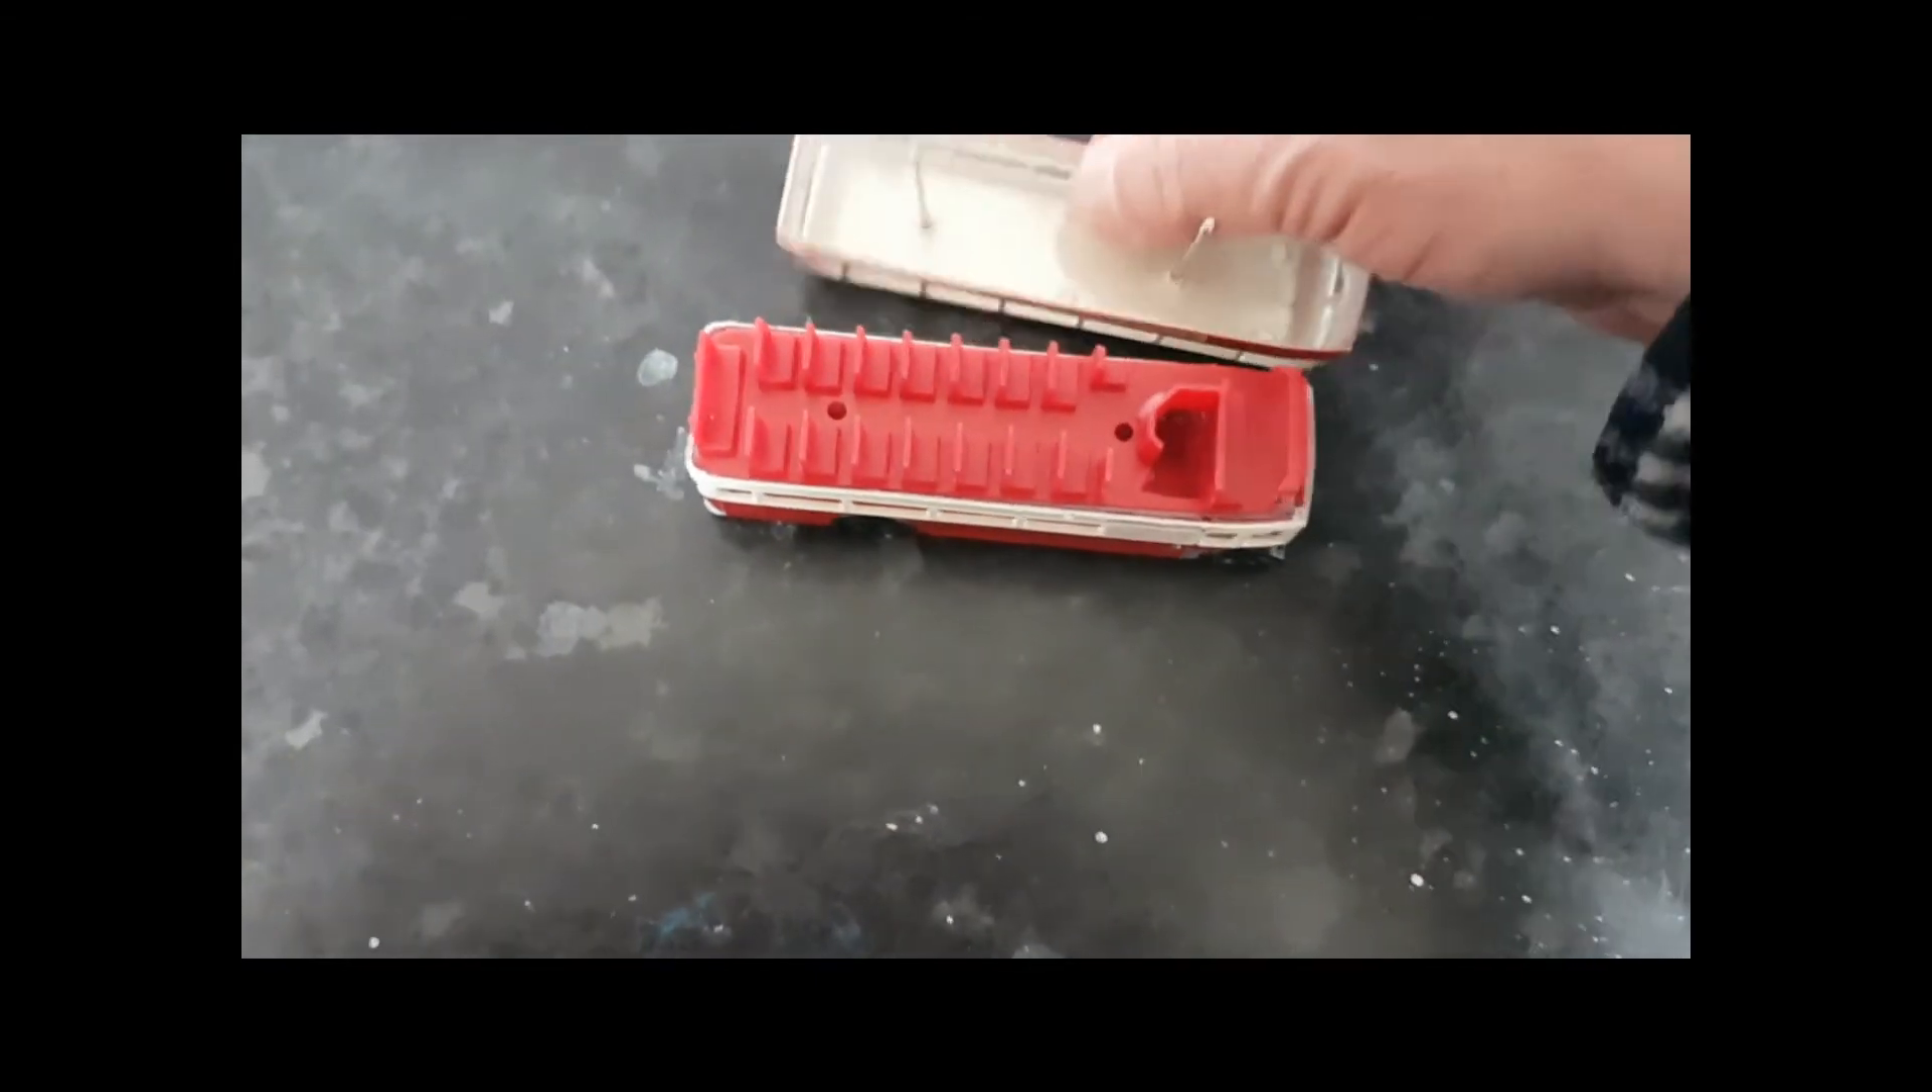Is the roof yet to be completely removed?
No.